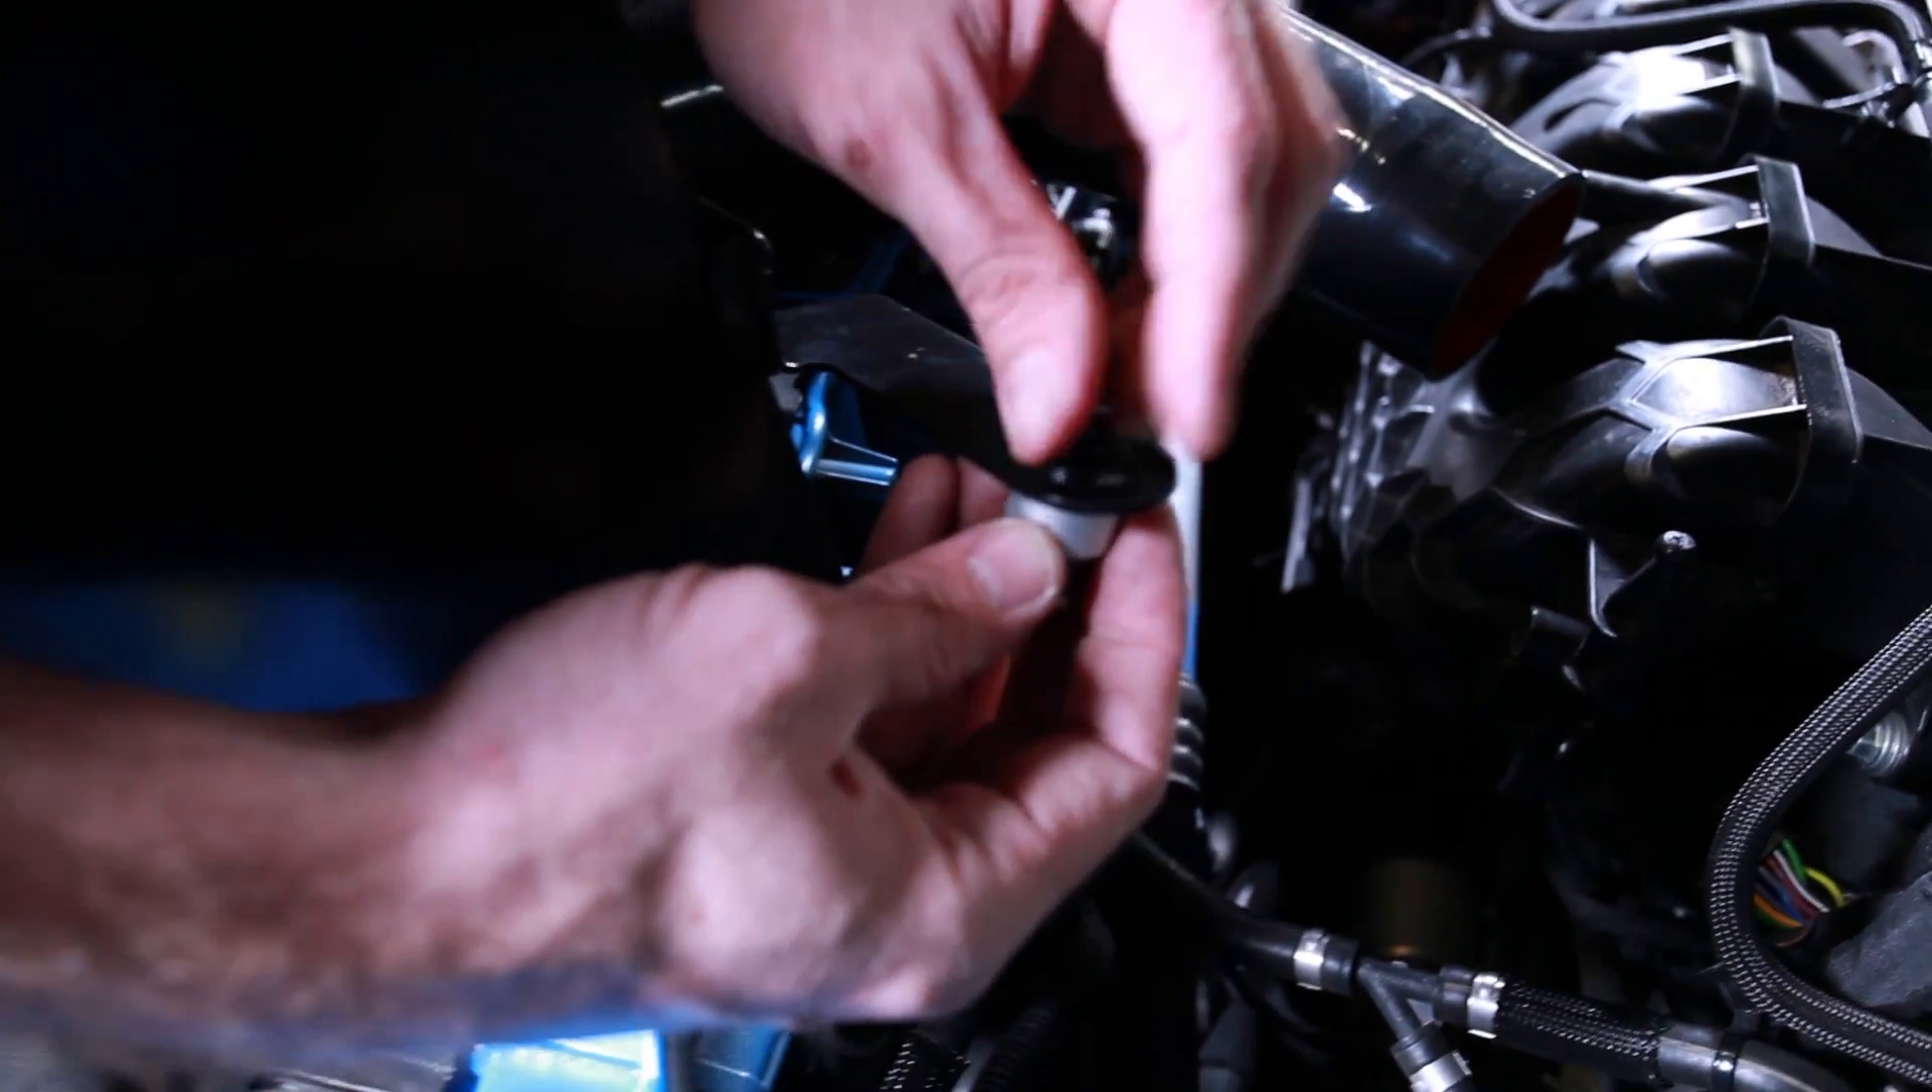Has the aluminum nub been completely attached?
No.